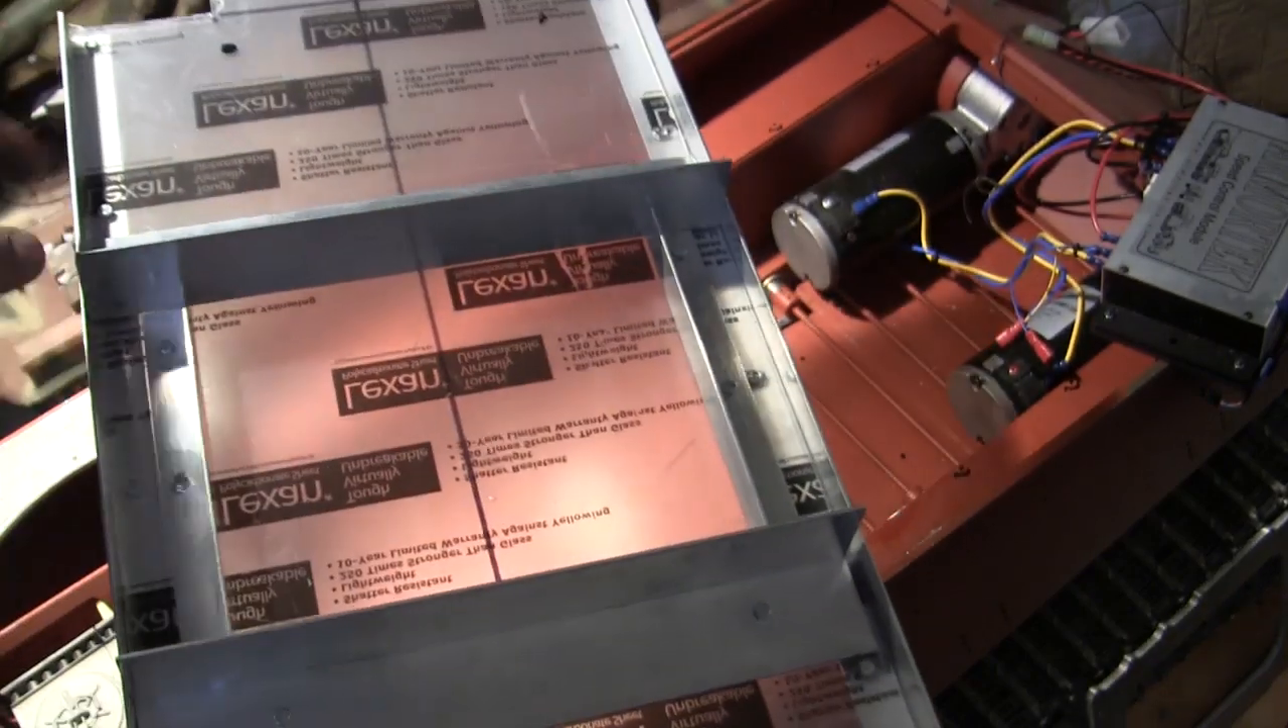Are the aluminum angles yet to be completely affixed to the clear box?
No.